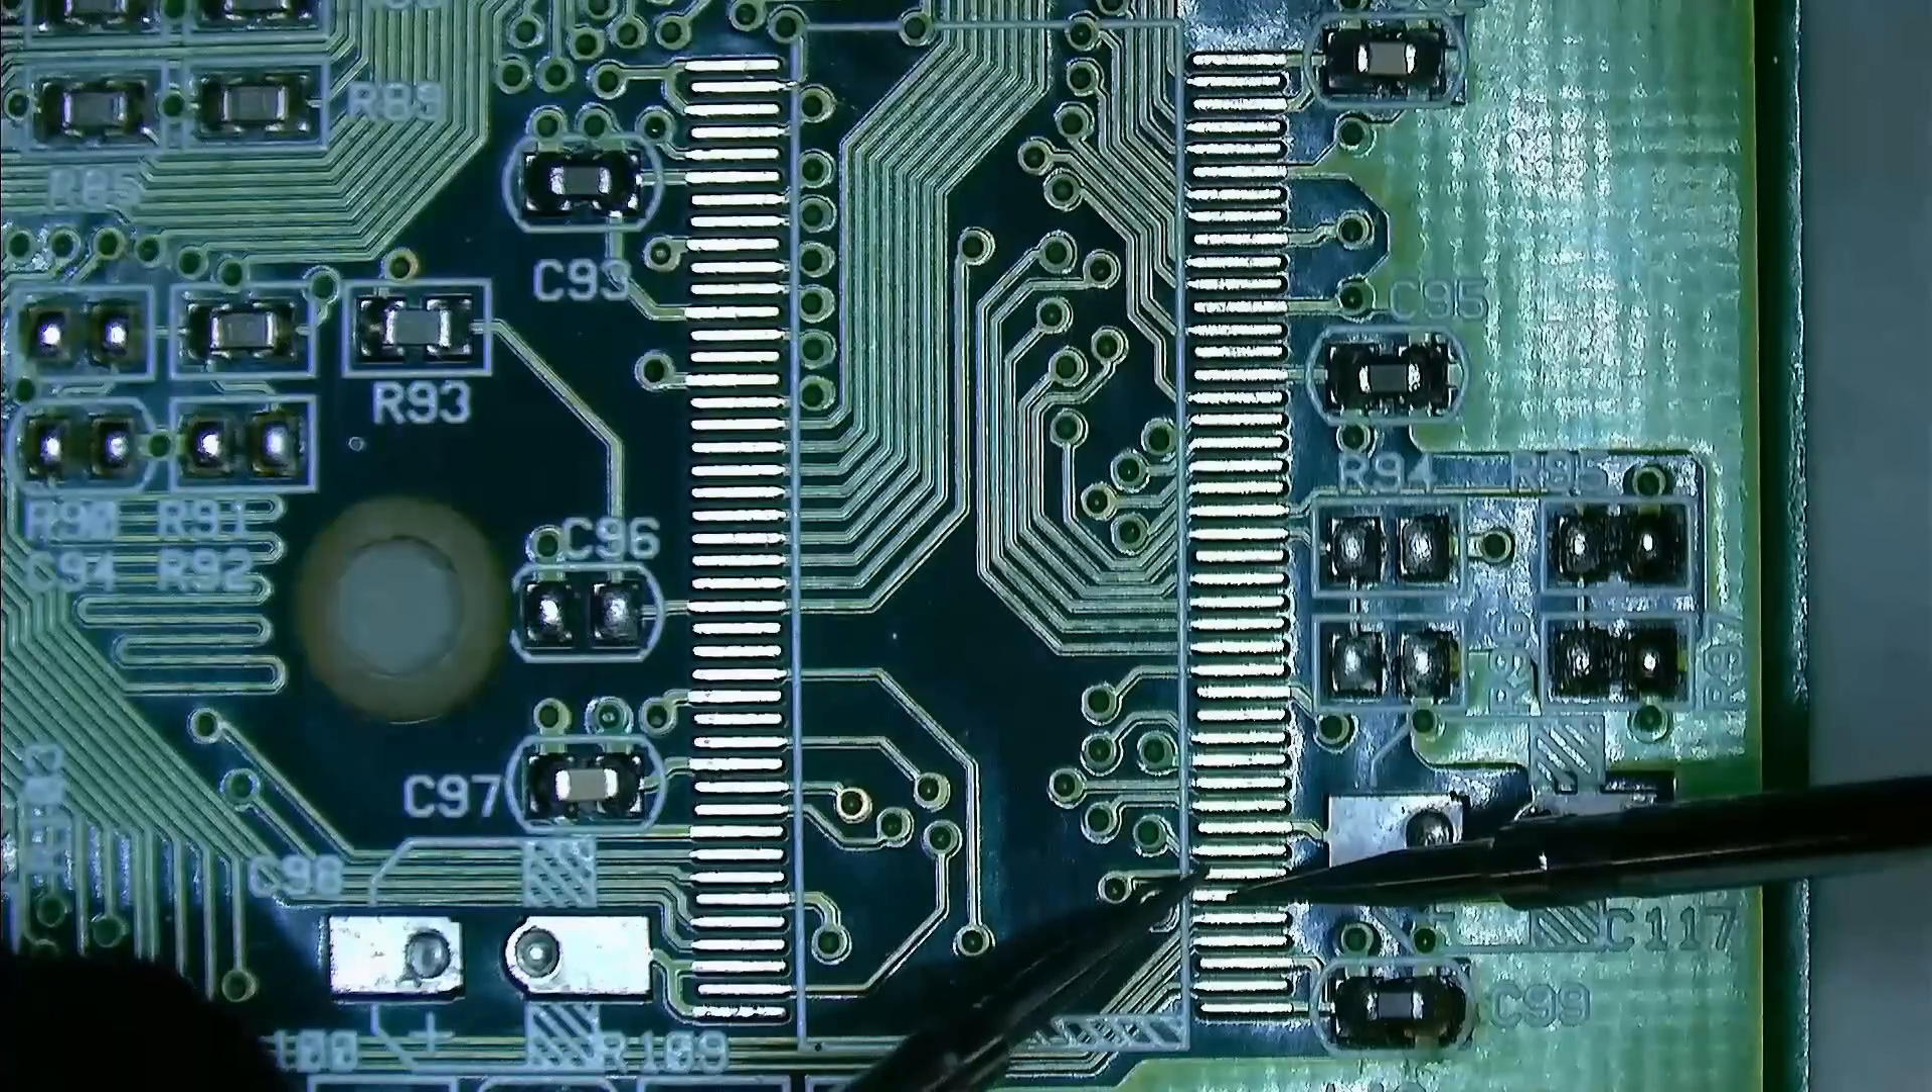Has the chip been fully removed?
Yes.